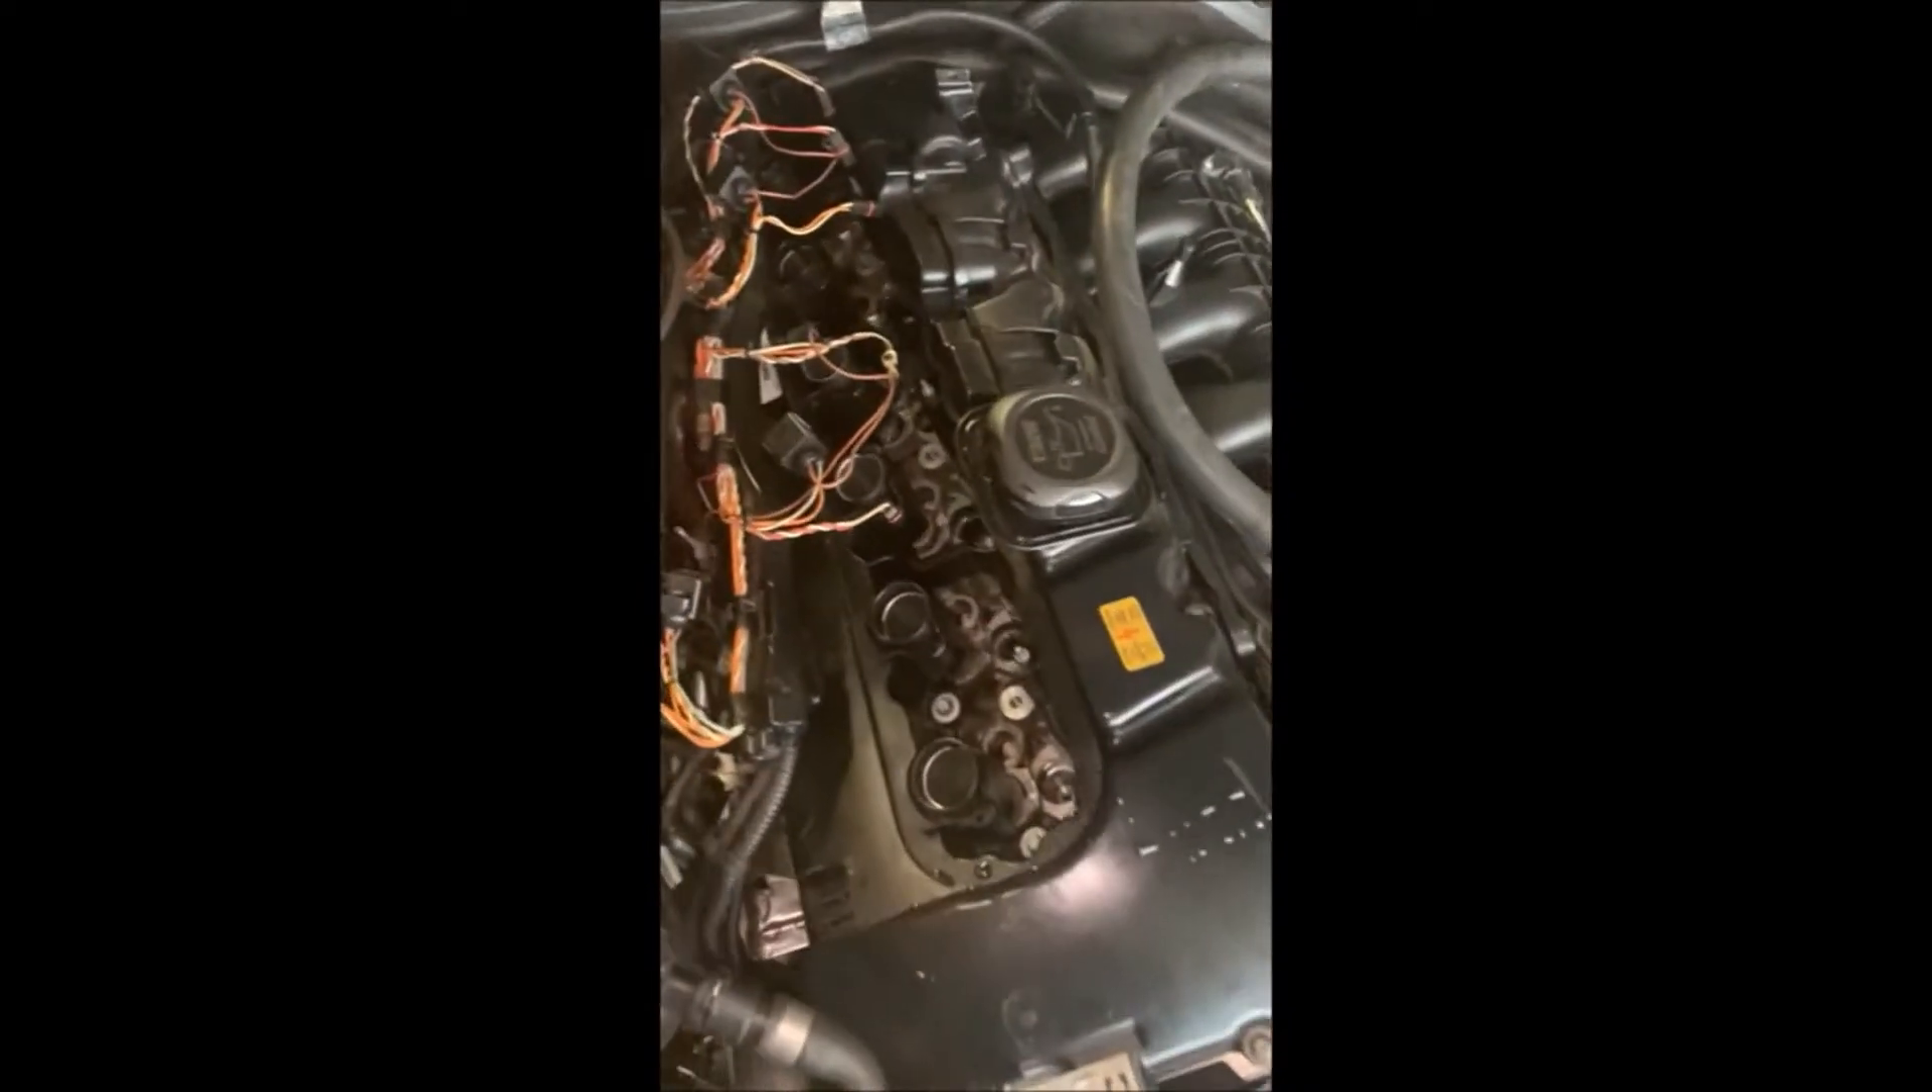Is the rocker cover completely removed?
No.